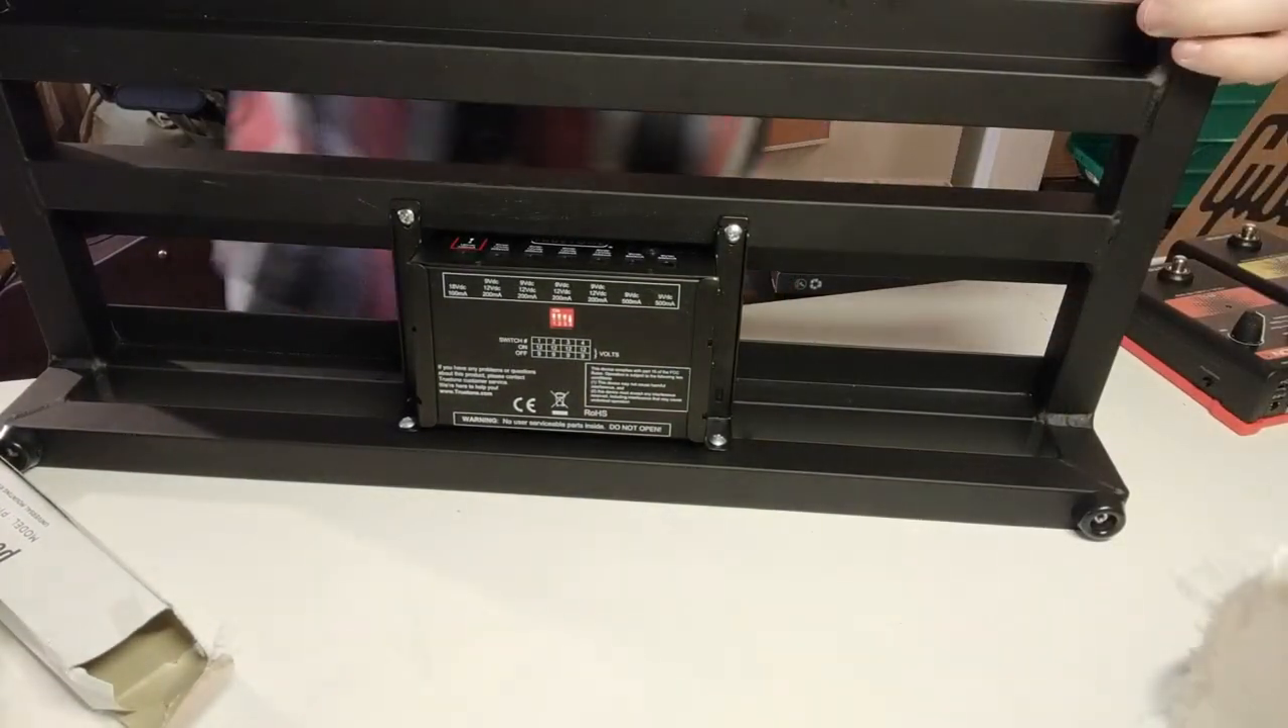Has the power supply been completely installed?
Yes.